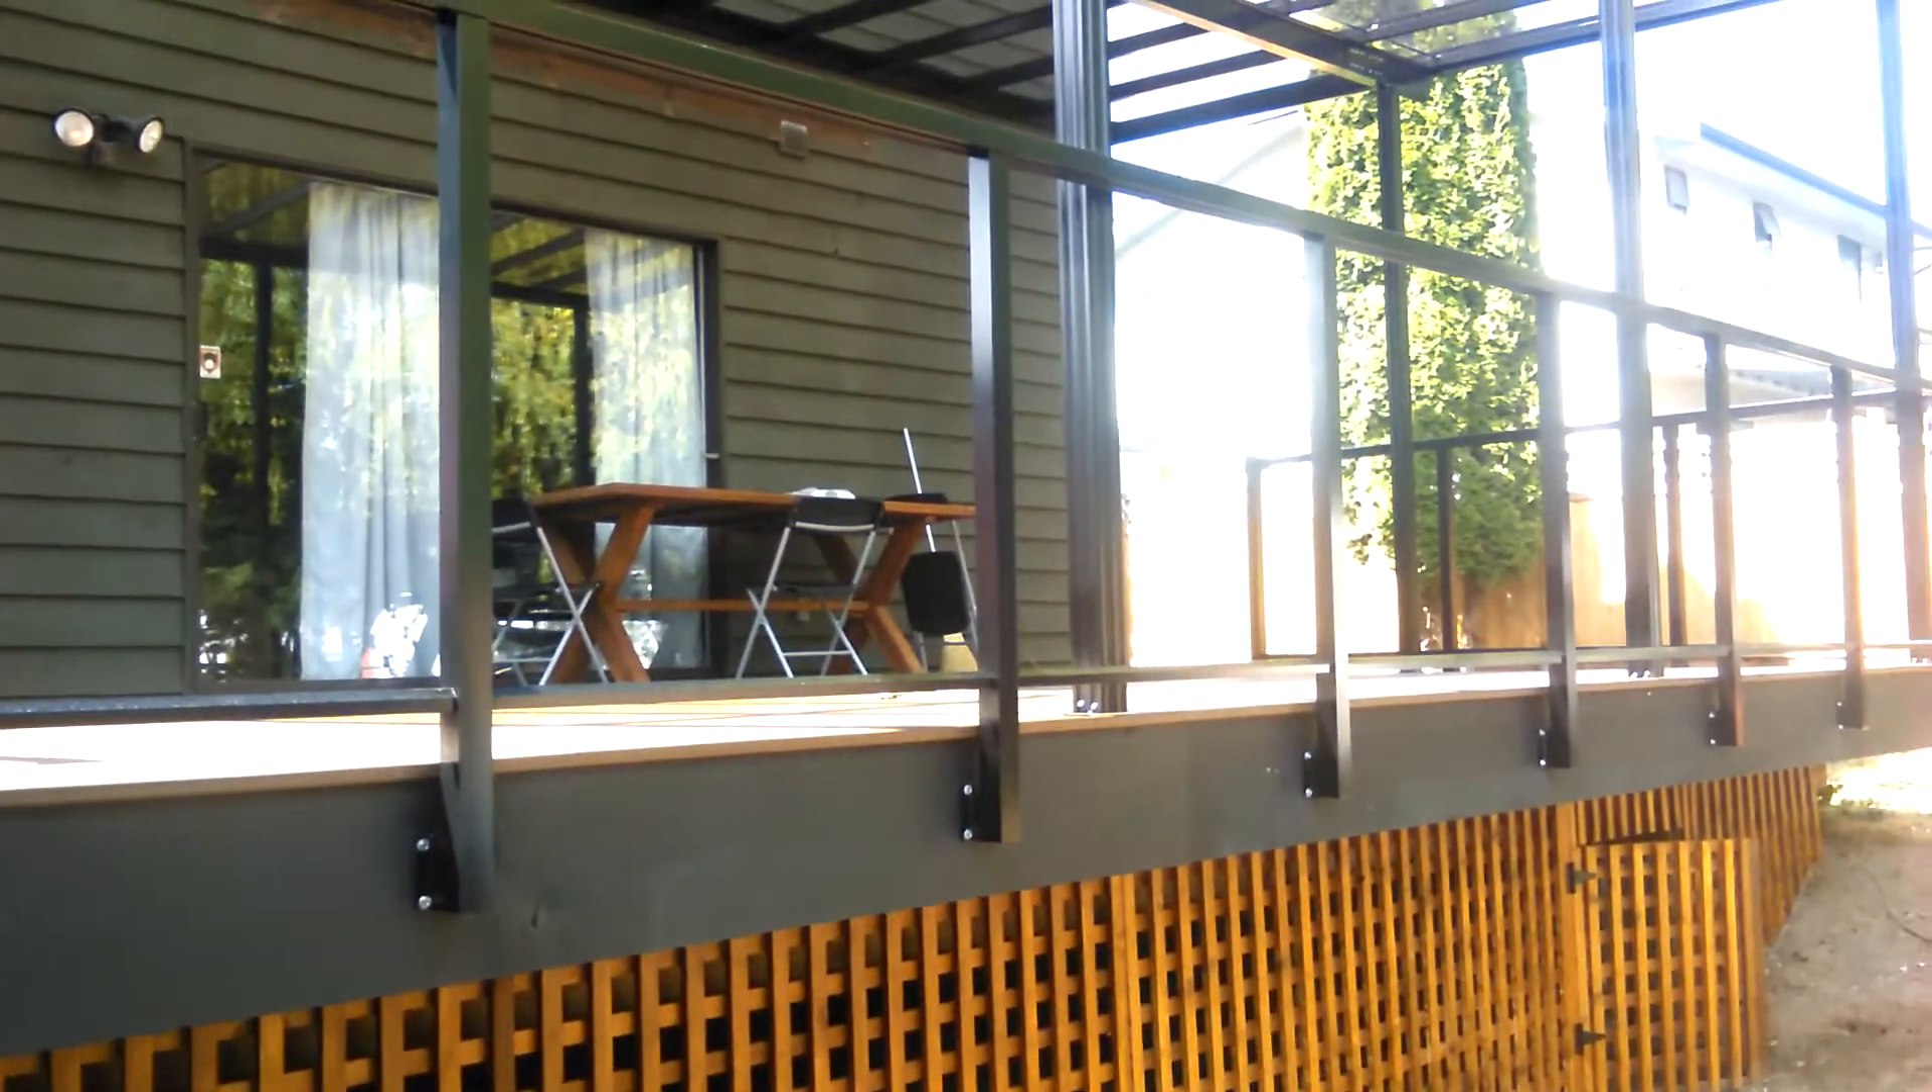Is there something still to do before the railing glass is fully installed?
Yes.